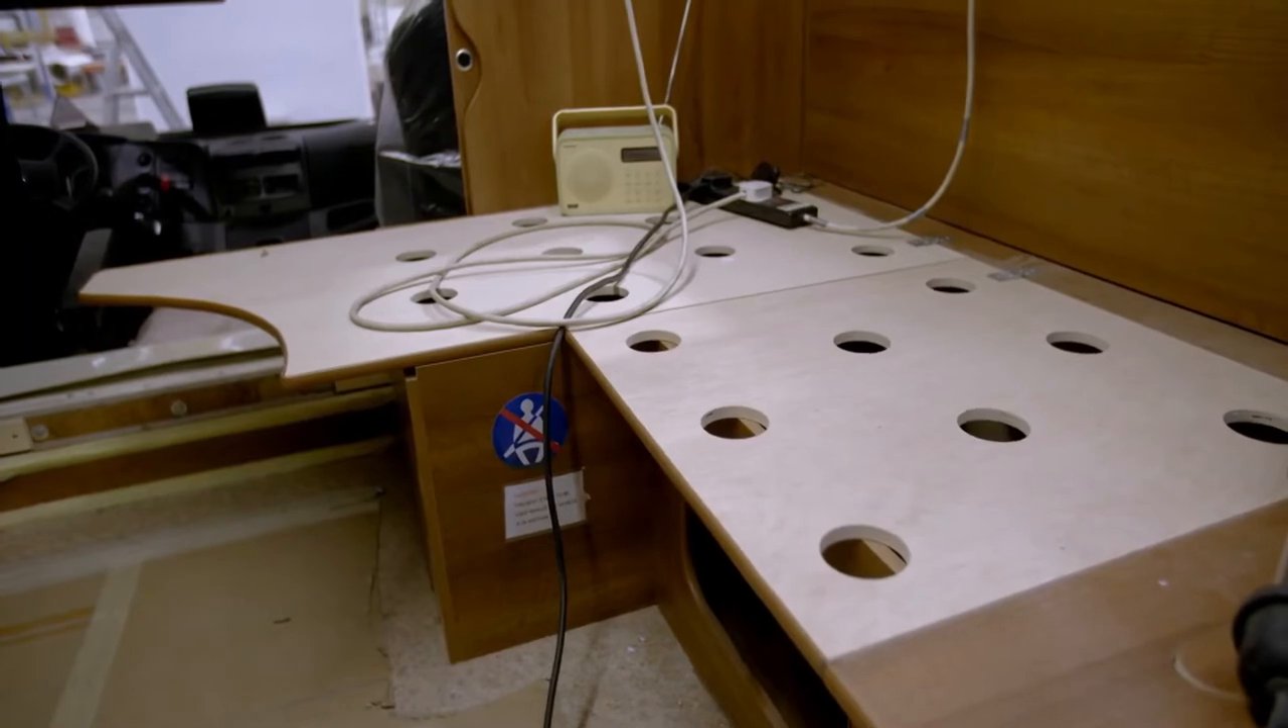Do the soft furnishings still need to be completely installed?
Yes.